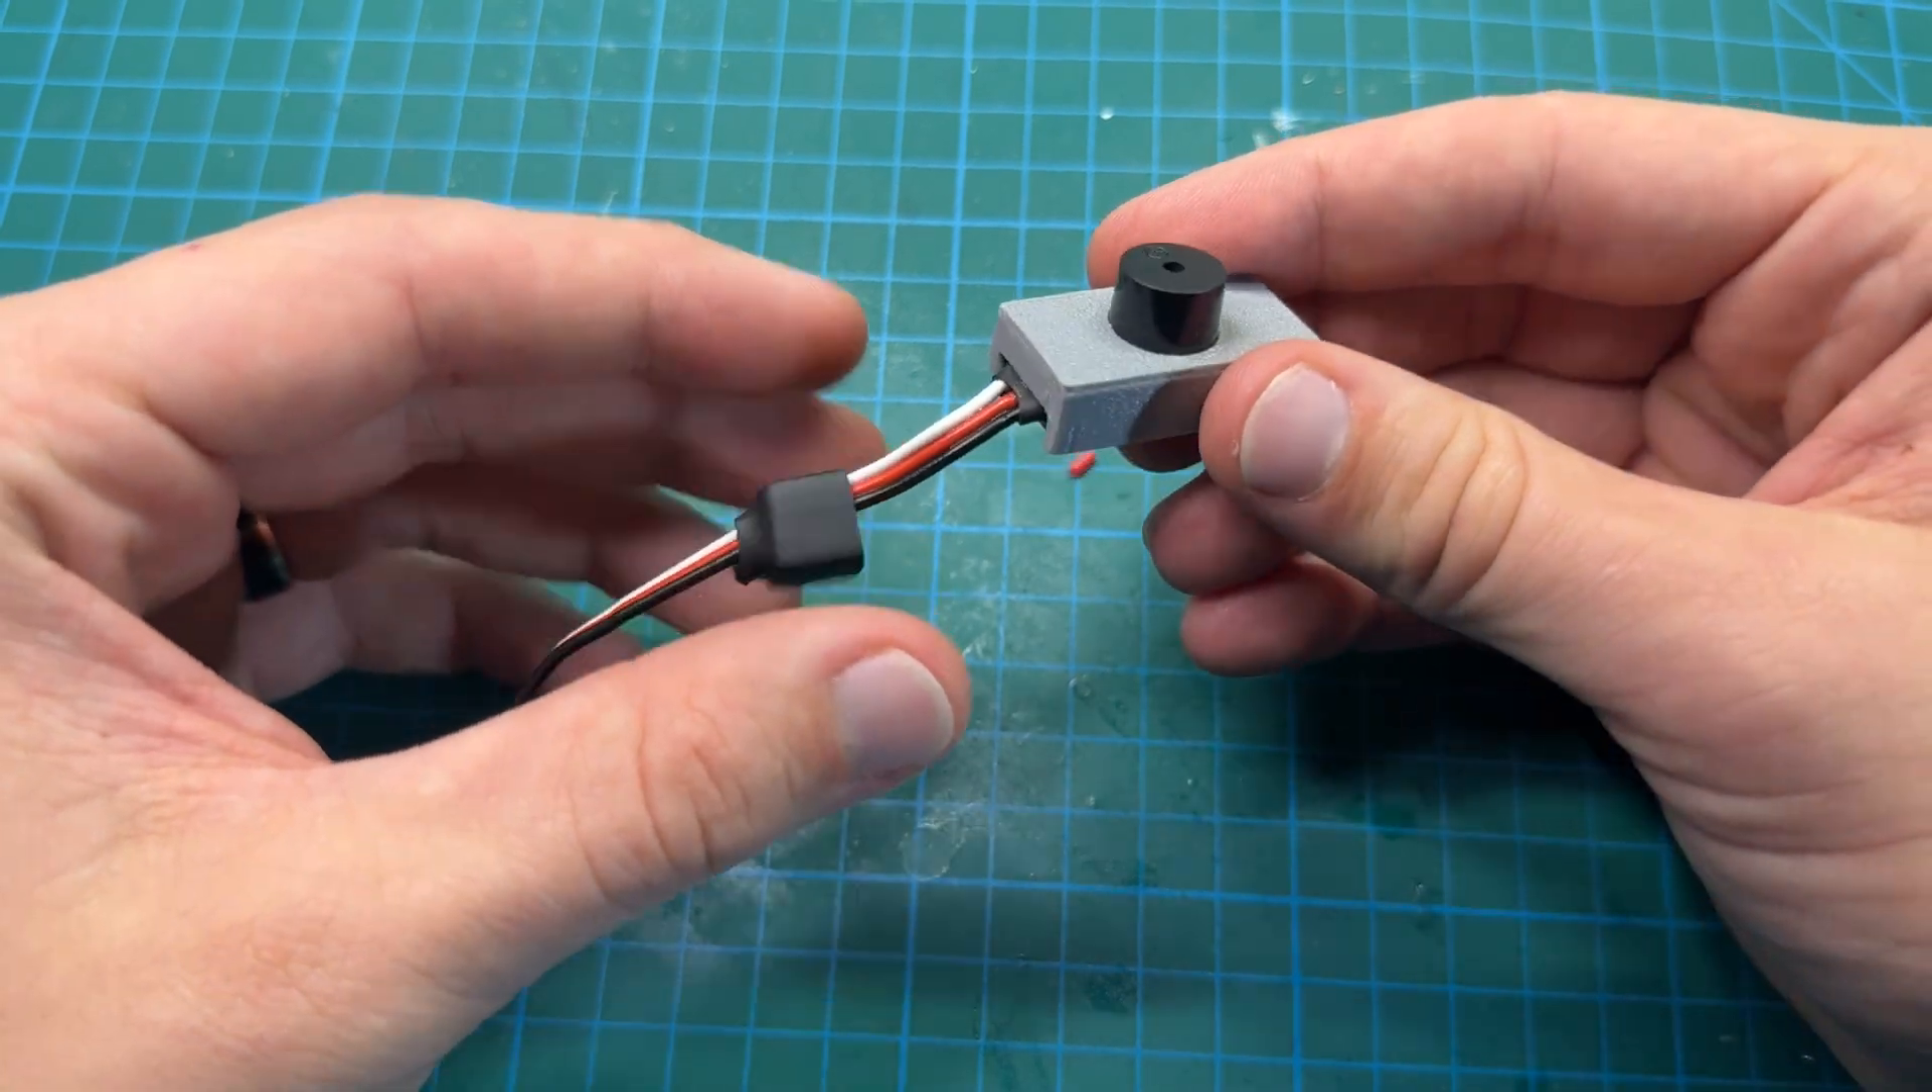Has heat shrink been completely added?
Yes.